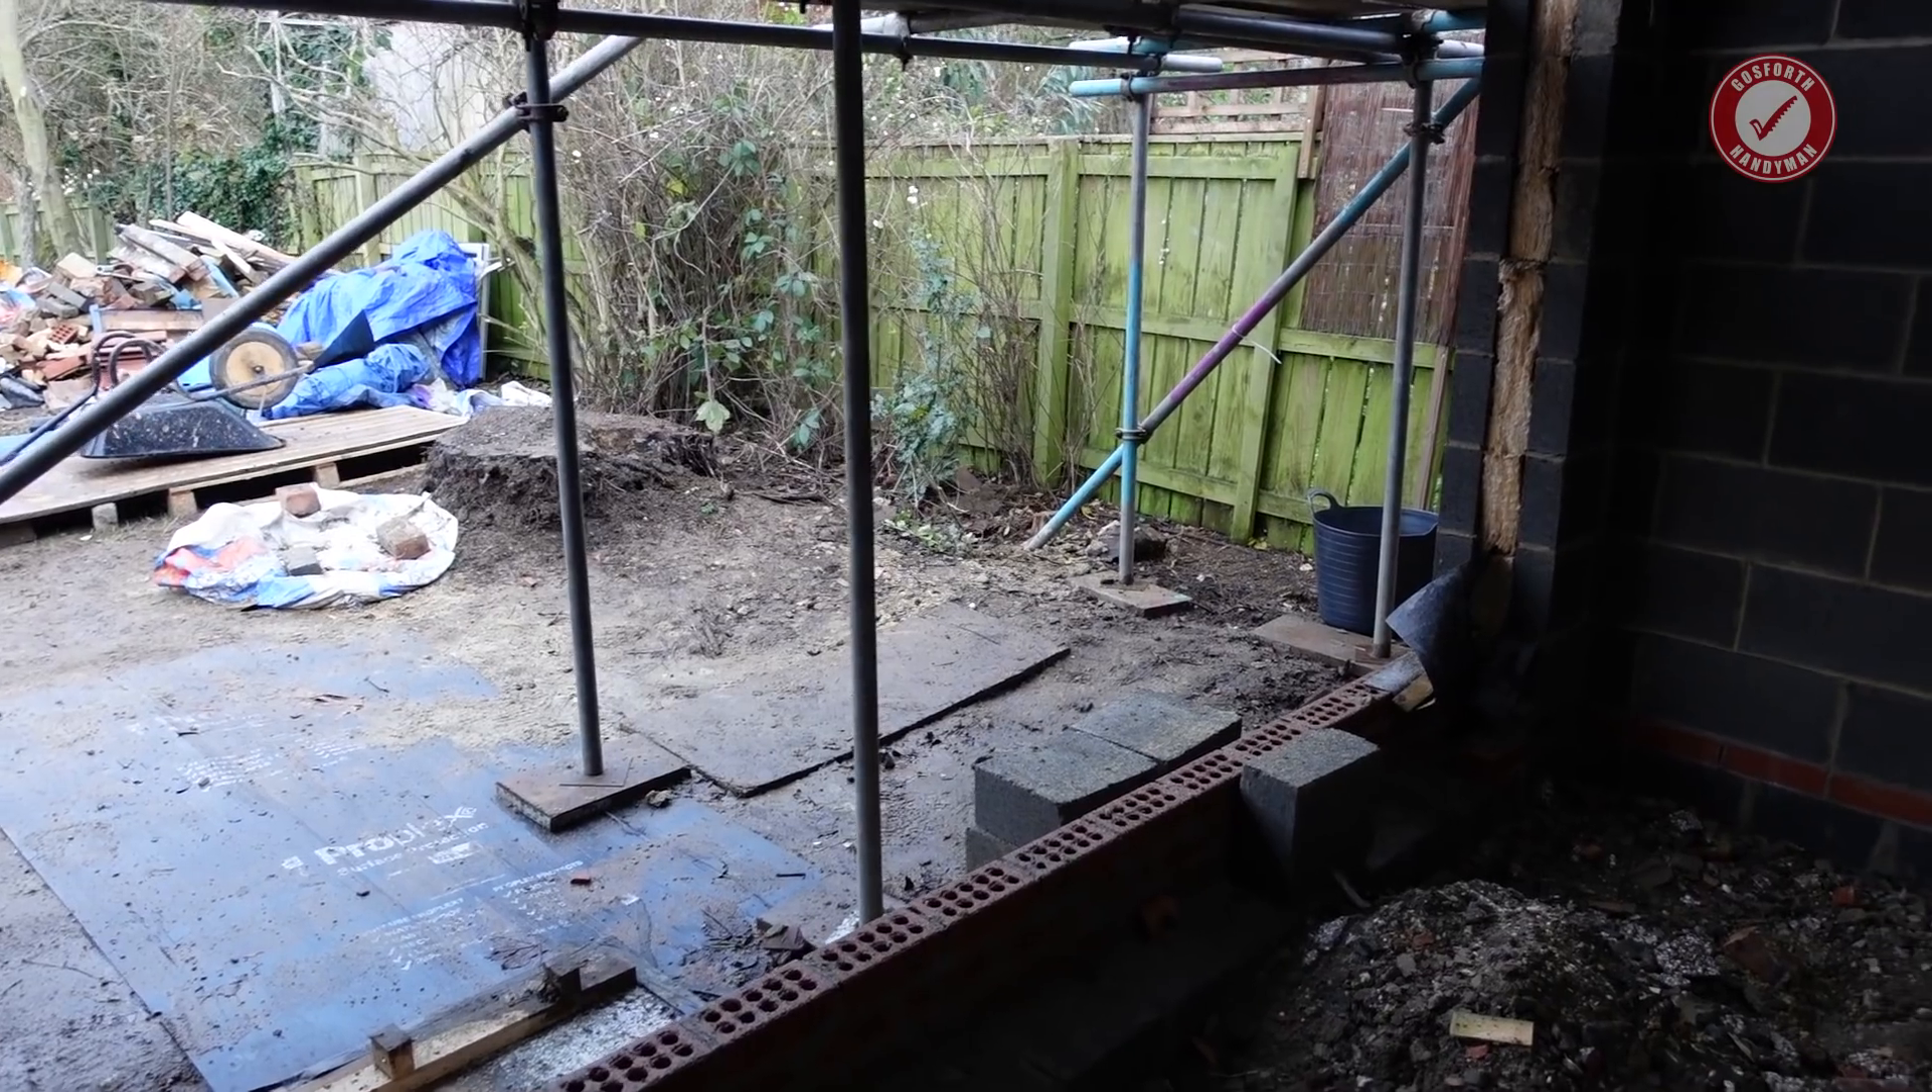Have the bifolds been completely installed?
No.